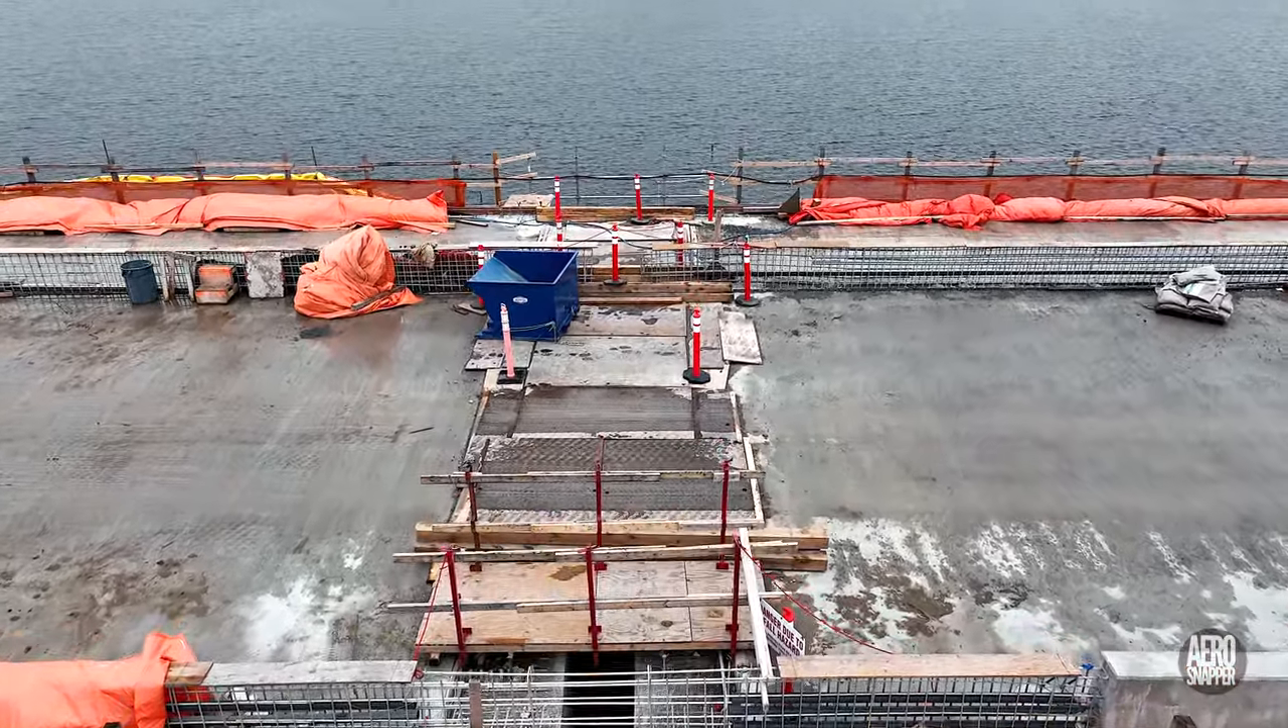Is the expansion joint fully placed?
No.